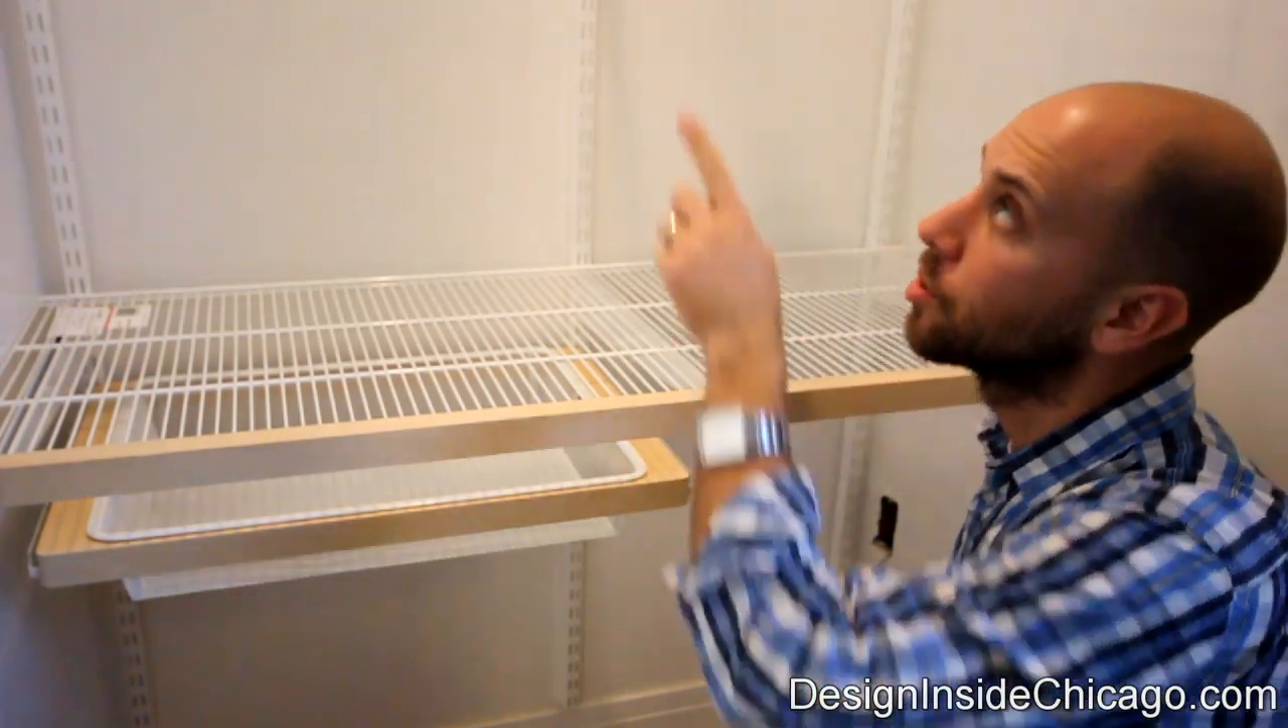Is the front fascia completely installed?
Yes.